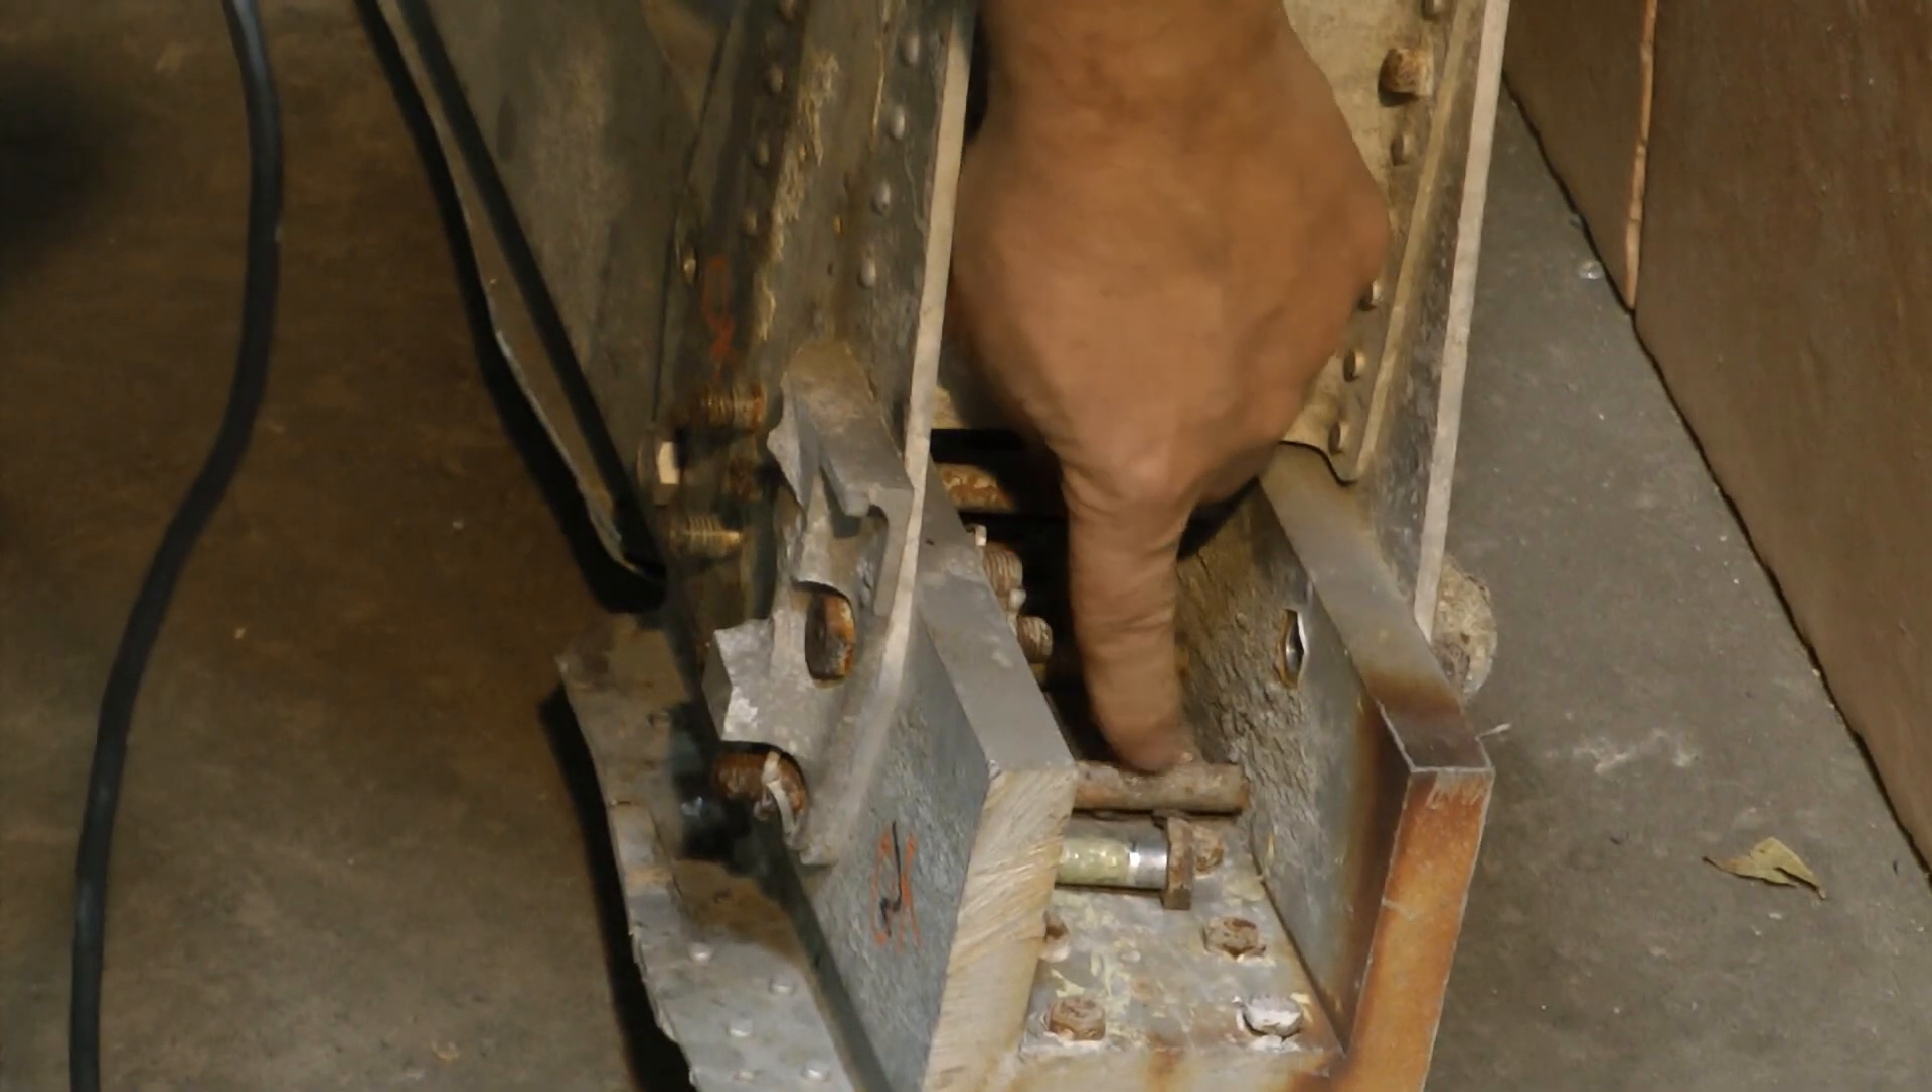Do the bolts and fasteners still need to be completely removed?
Yes.